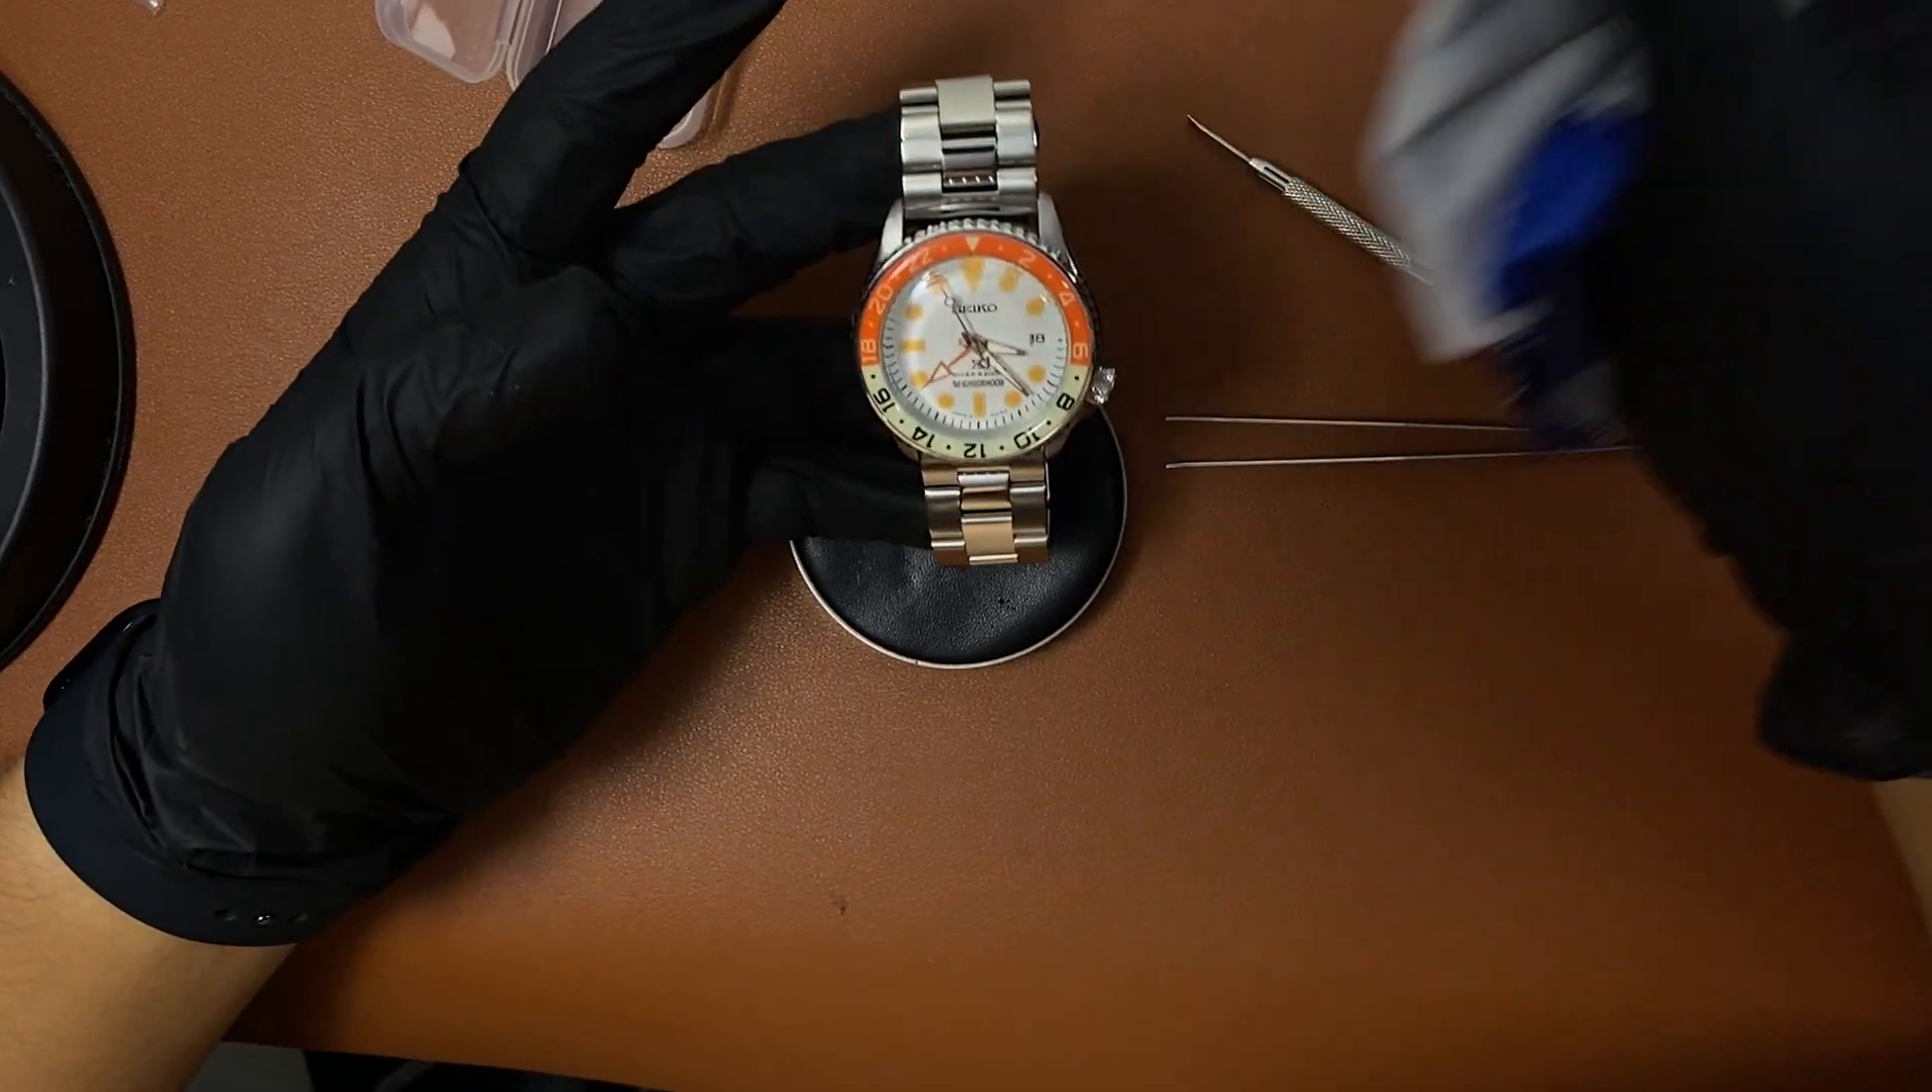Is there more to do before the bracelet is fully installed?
No.